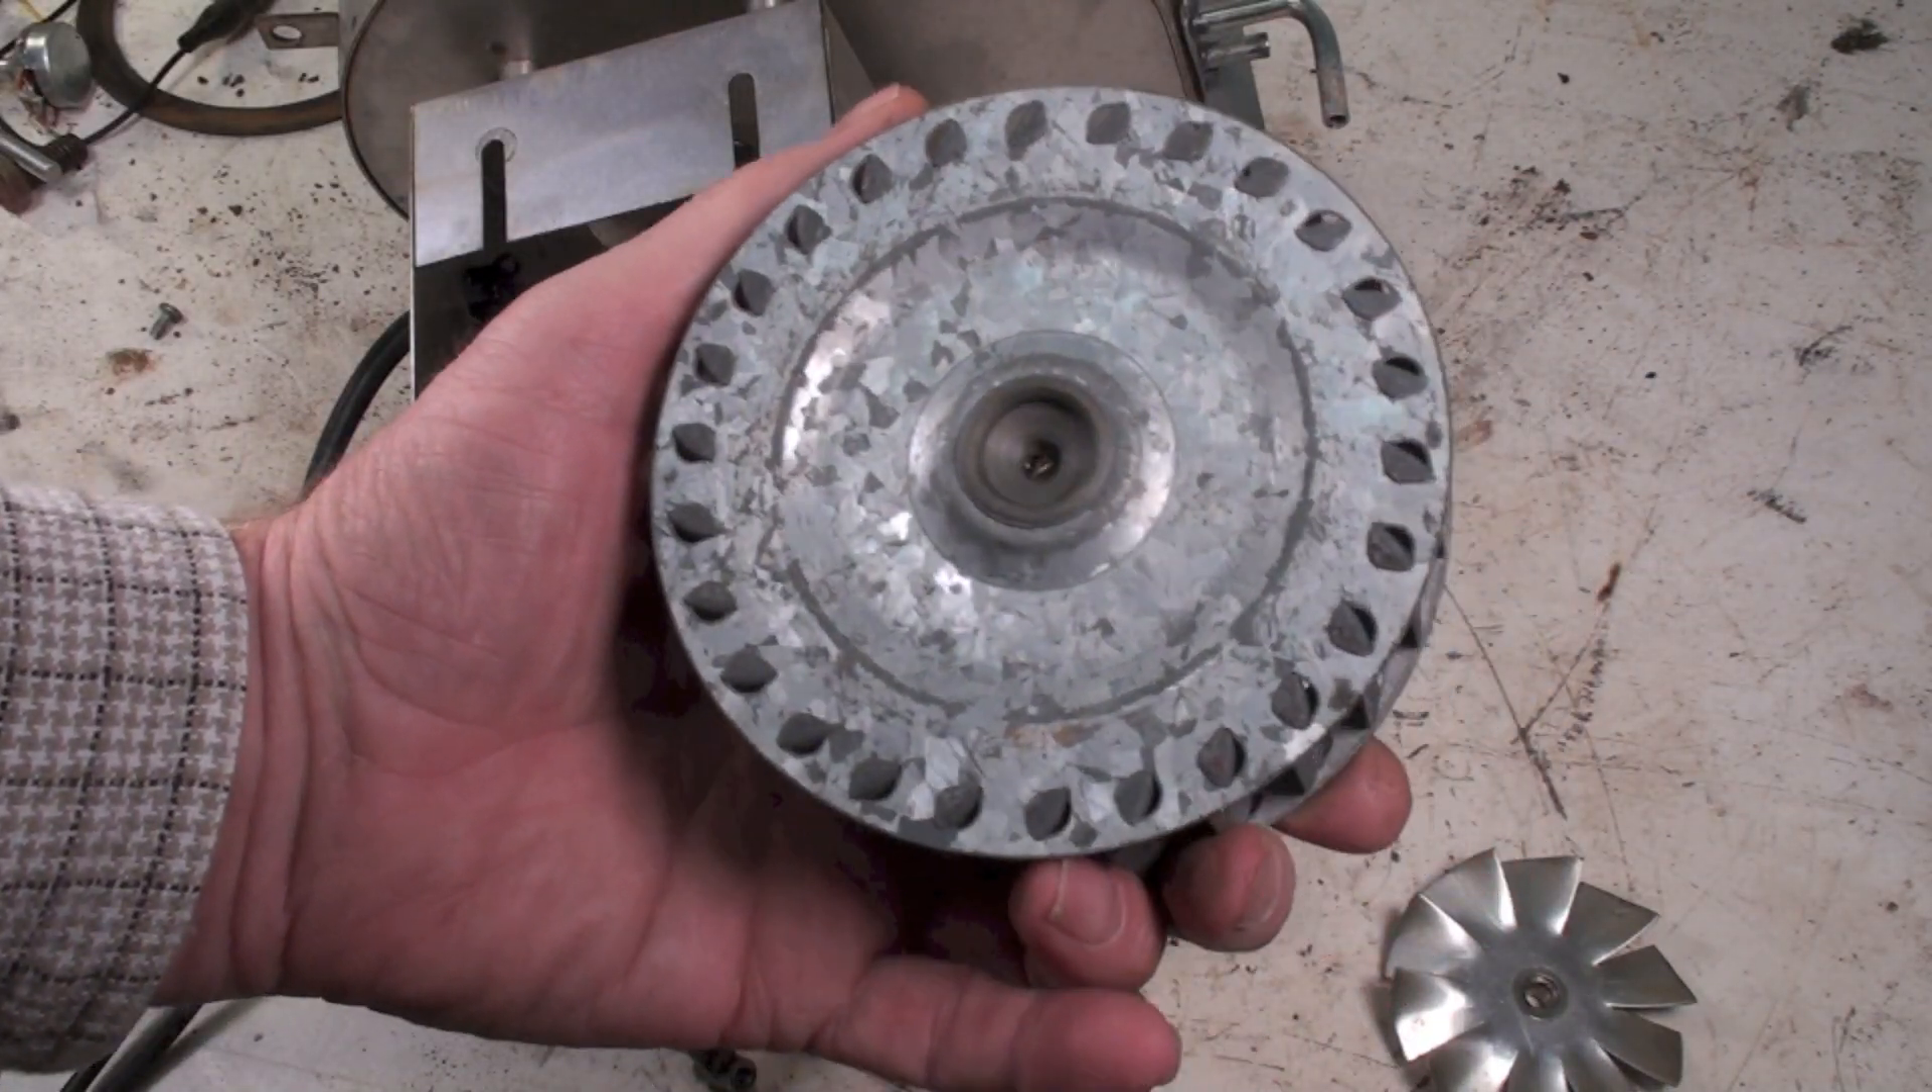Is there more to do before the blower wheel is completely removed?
No.